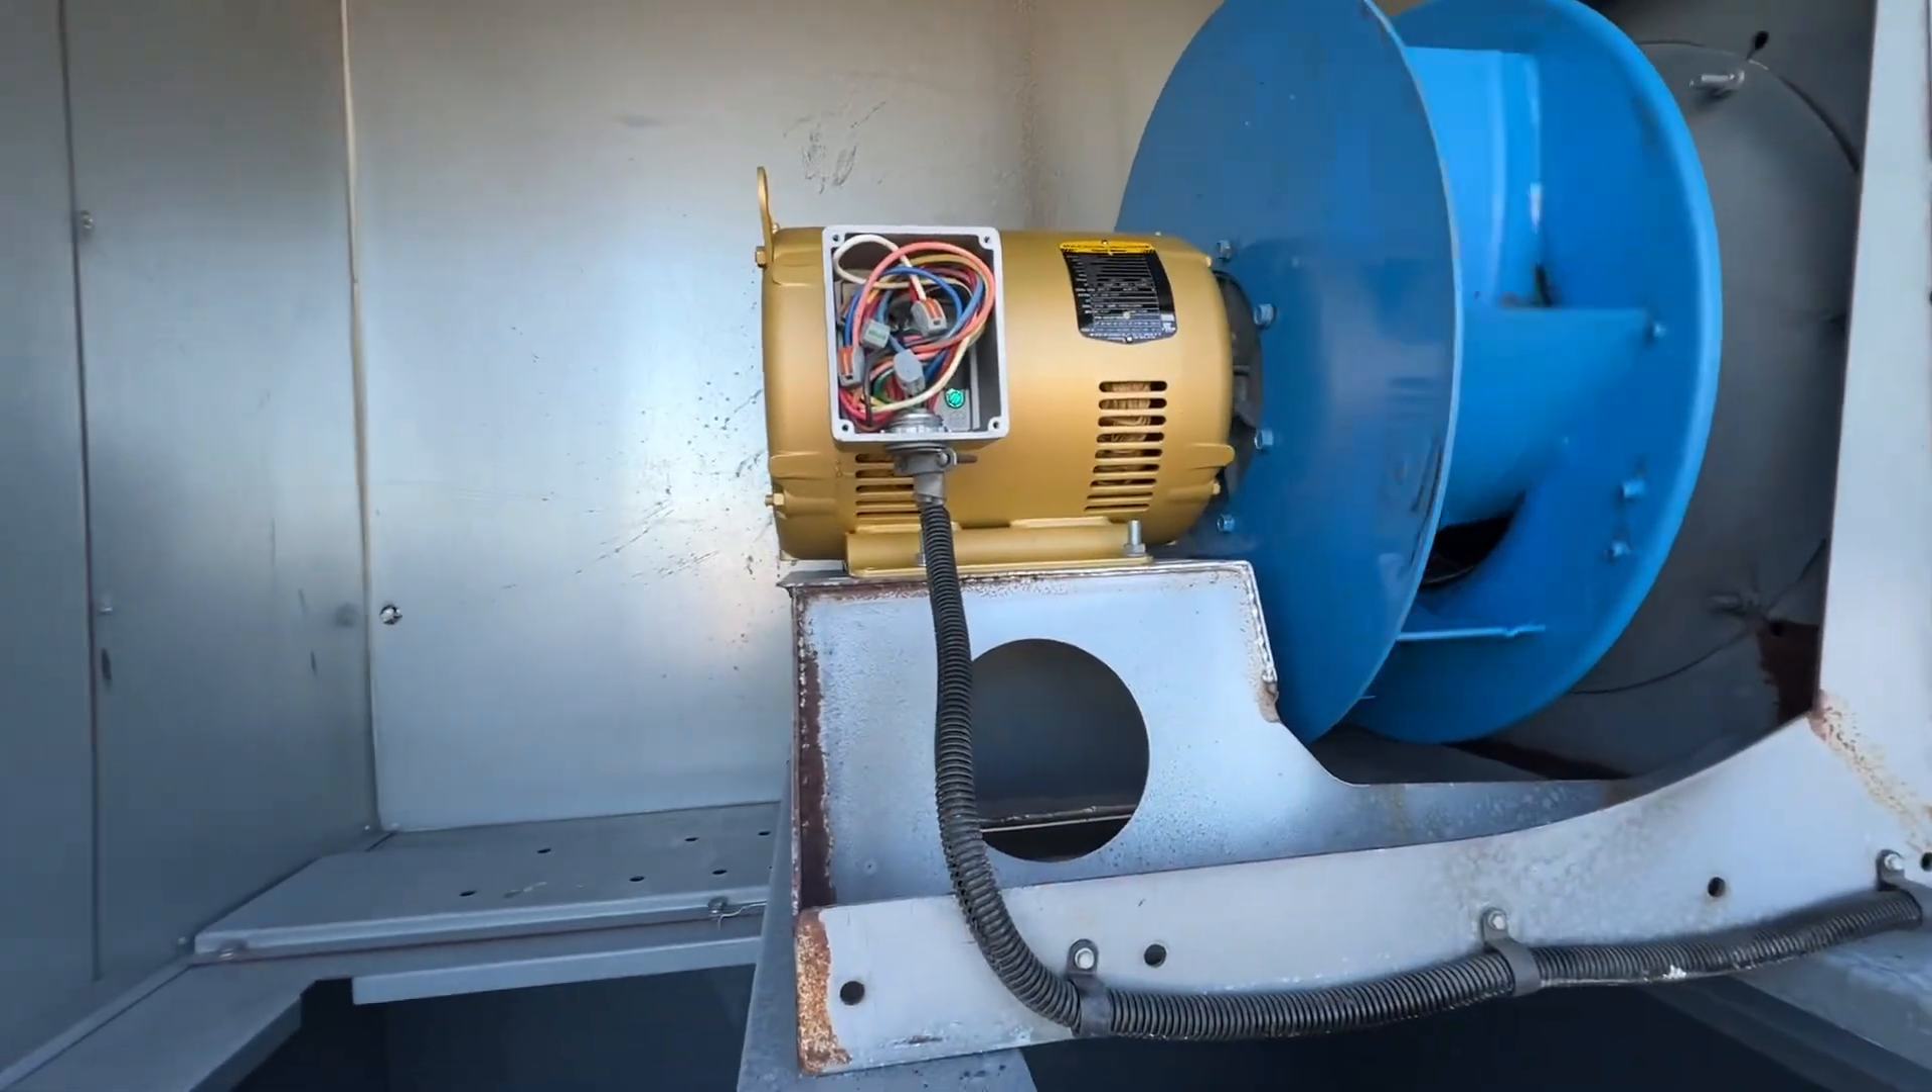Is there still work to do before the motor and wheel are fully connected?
No.